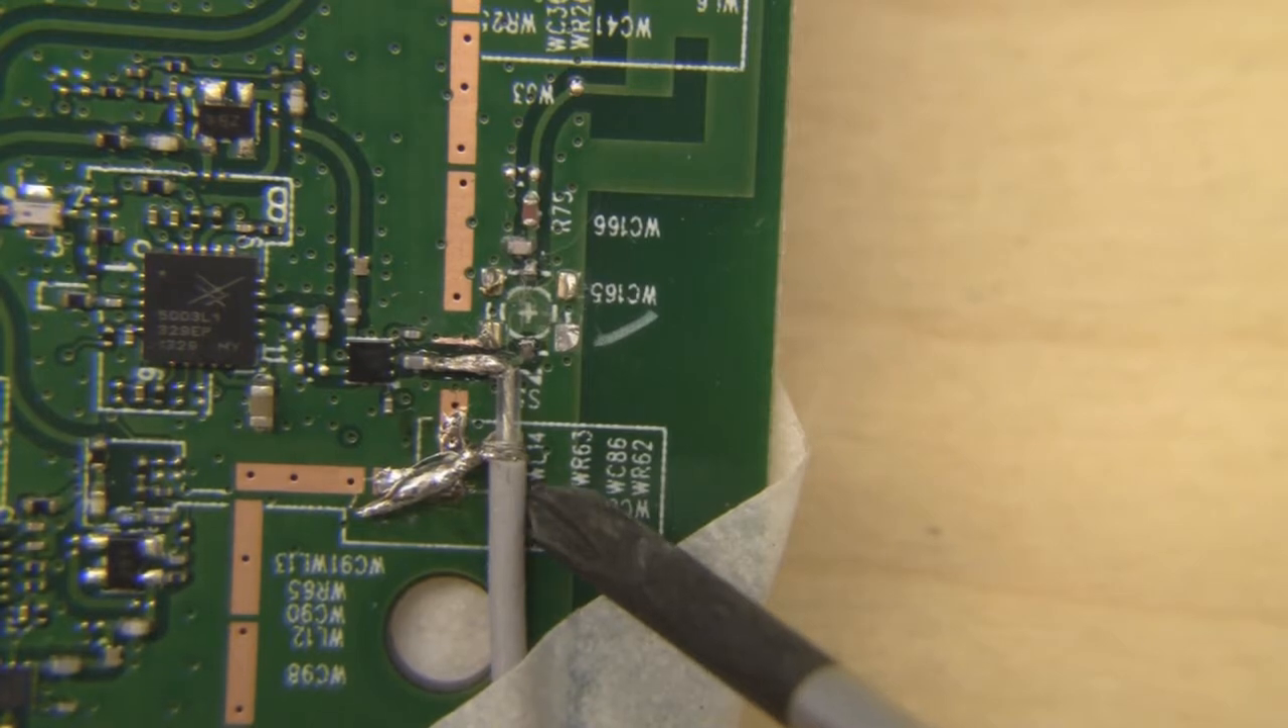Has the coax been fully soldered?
Yes.